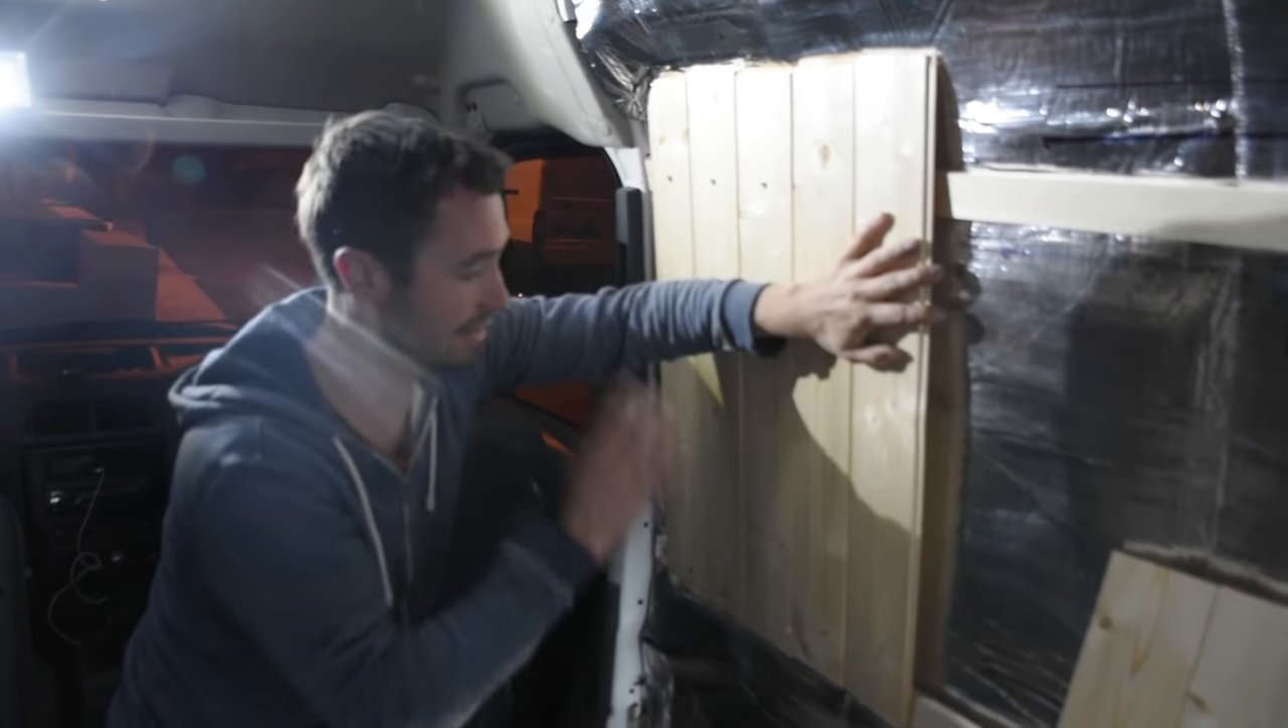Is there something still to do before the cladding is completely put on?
Yes.